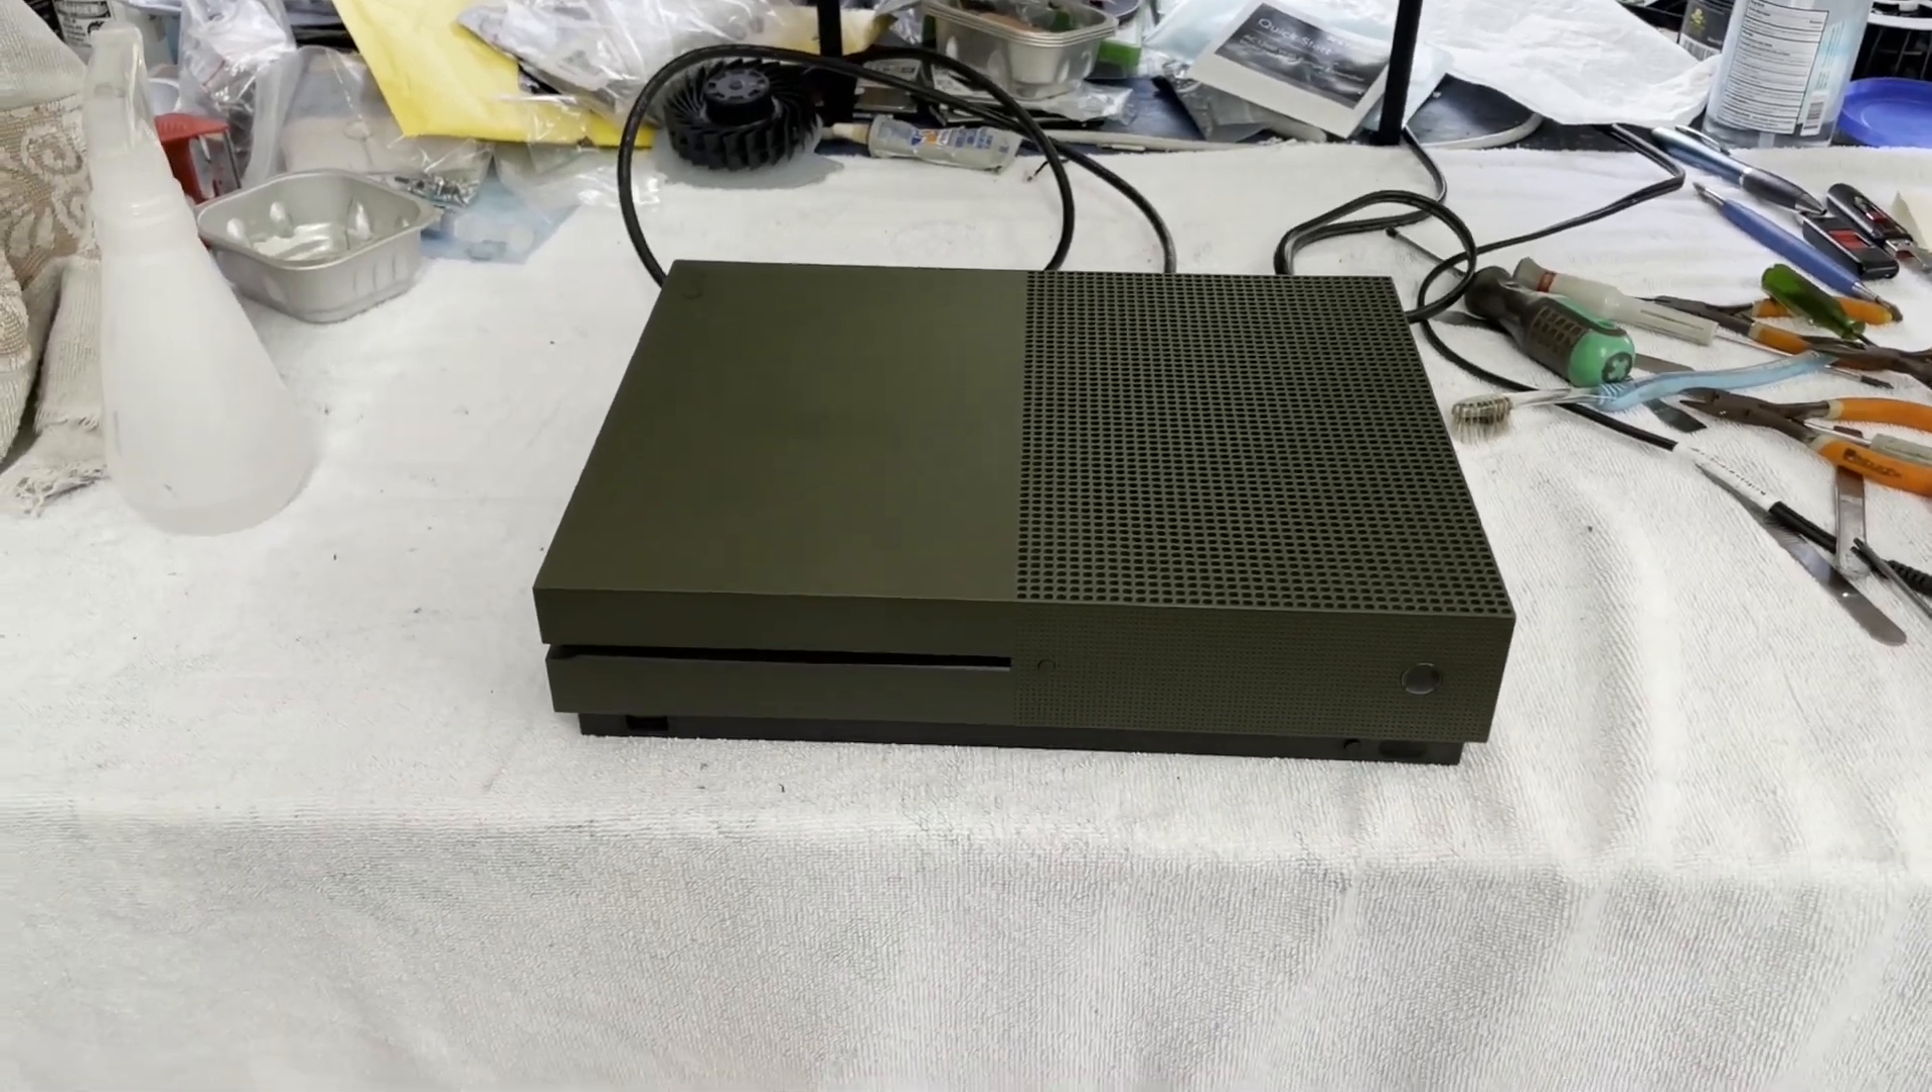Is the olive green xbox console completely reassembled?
Yes.